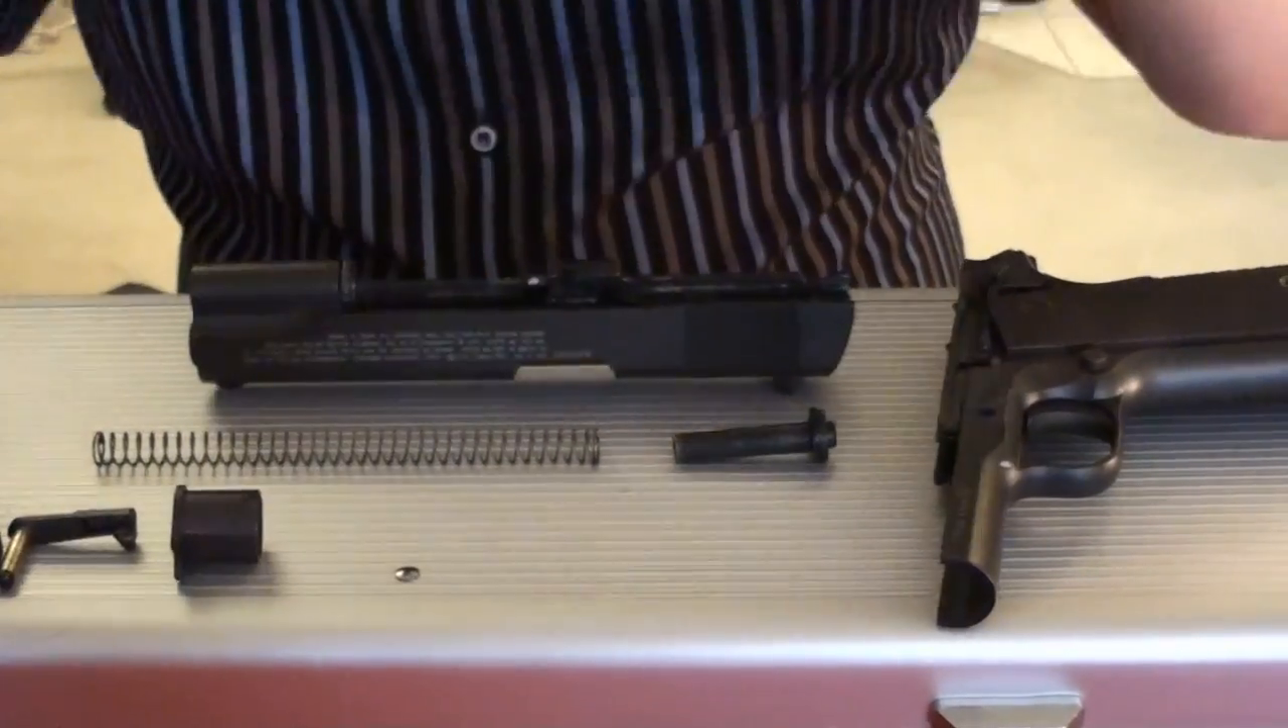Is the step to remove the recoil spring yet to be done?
No.